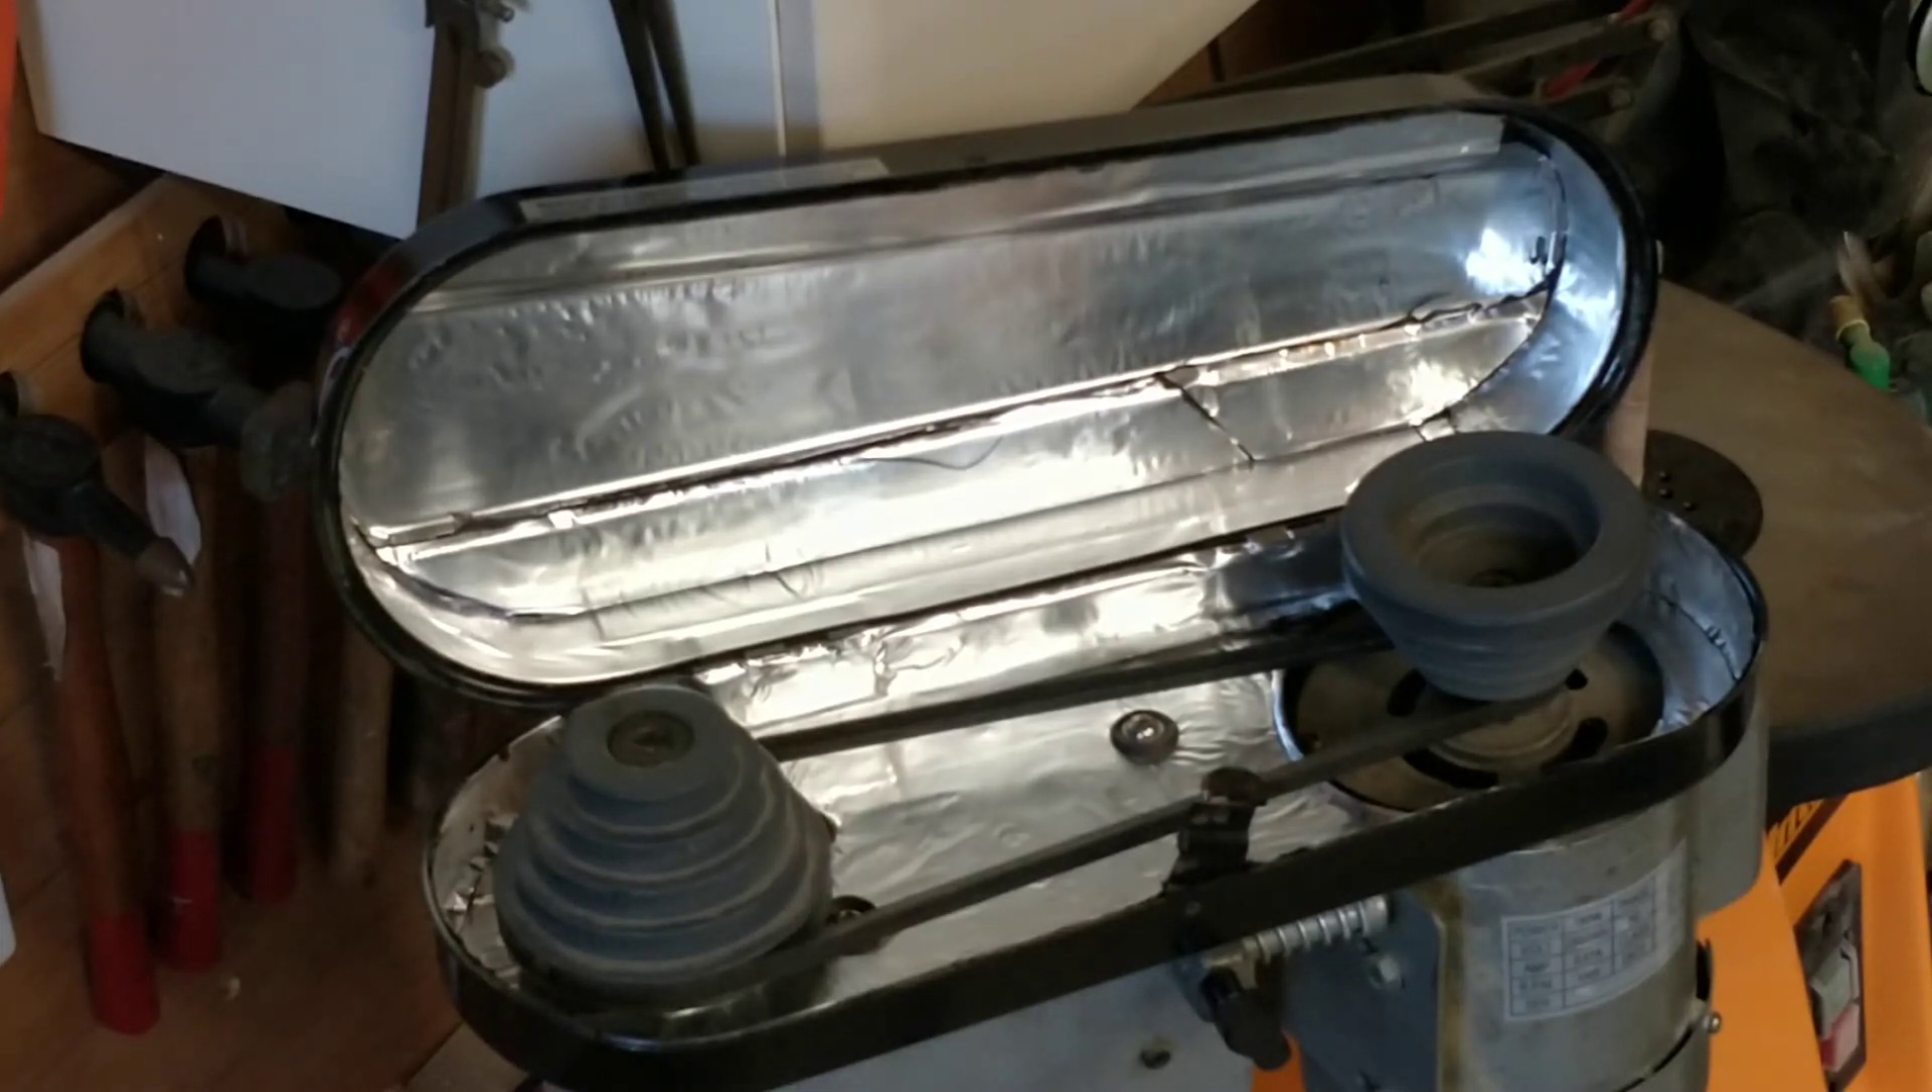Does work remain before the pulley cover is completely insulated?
No.